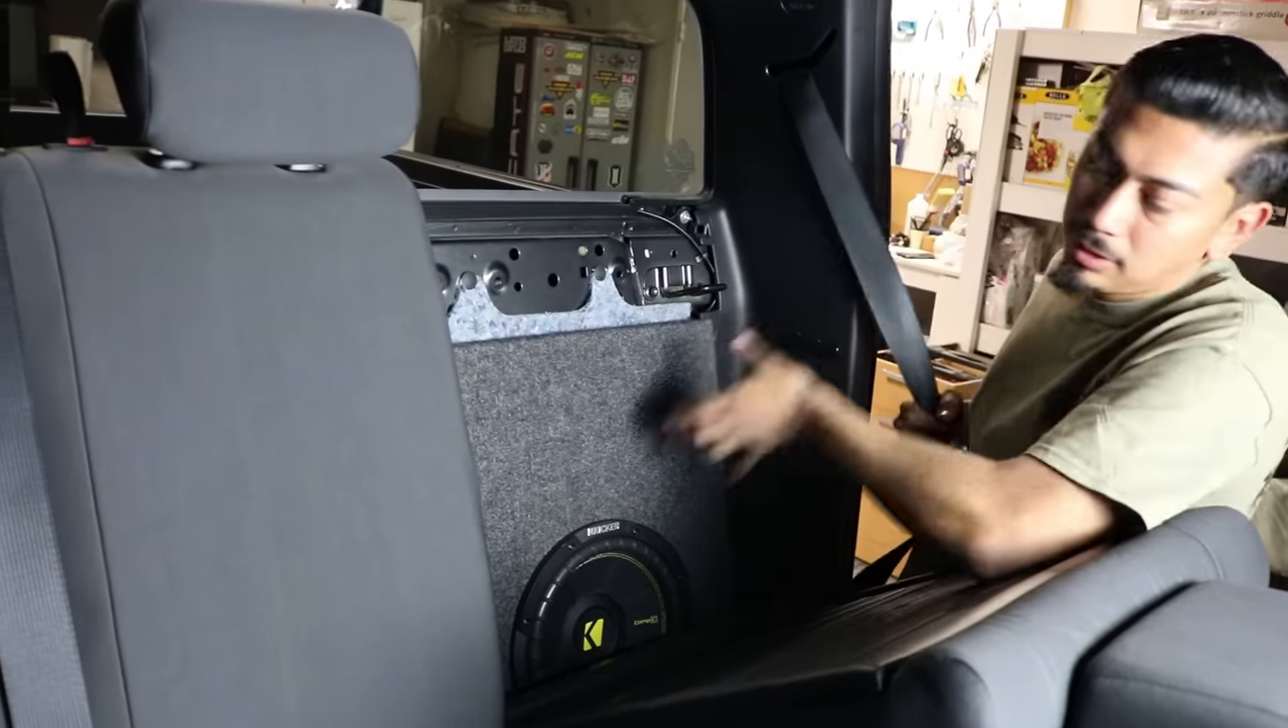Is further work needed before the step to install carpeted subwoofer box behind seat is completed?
No.